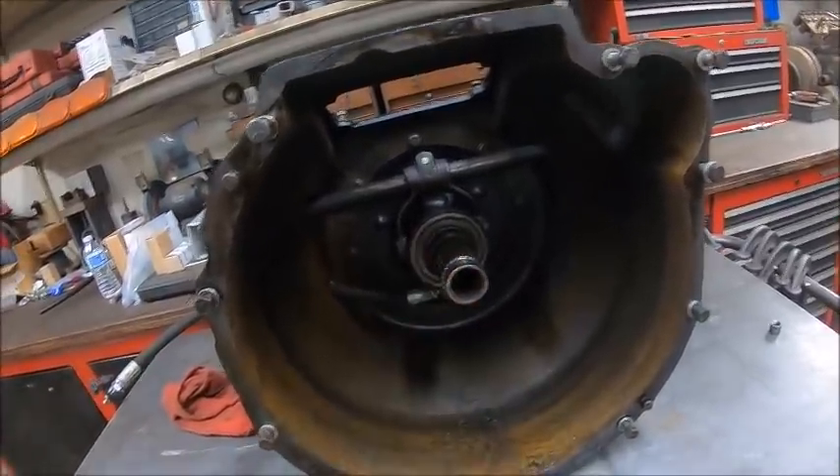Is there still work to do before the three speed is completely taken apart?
Yes.